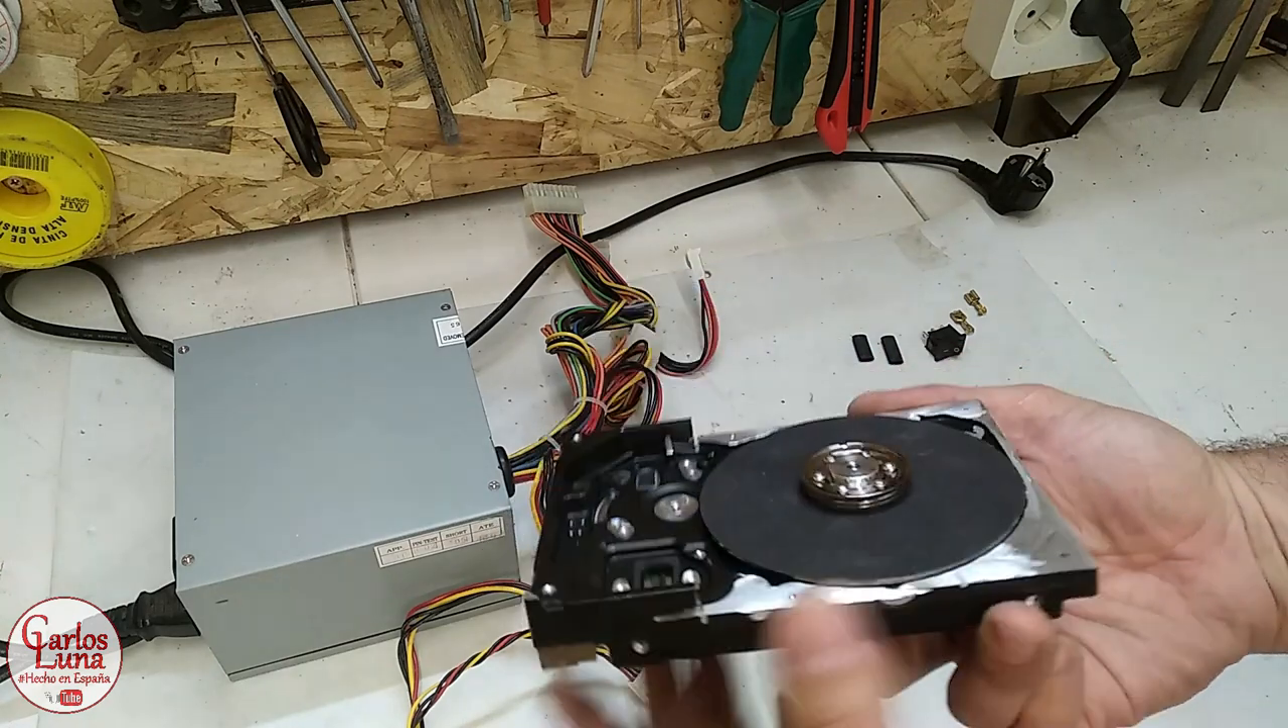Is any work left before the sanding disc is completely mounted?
No.